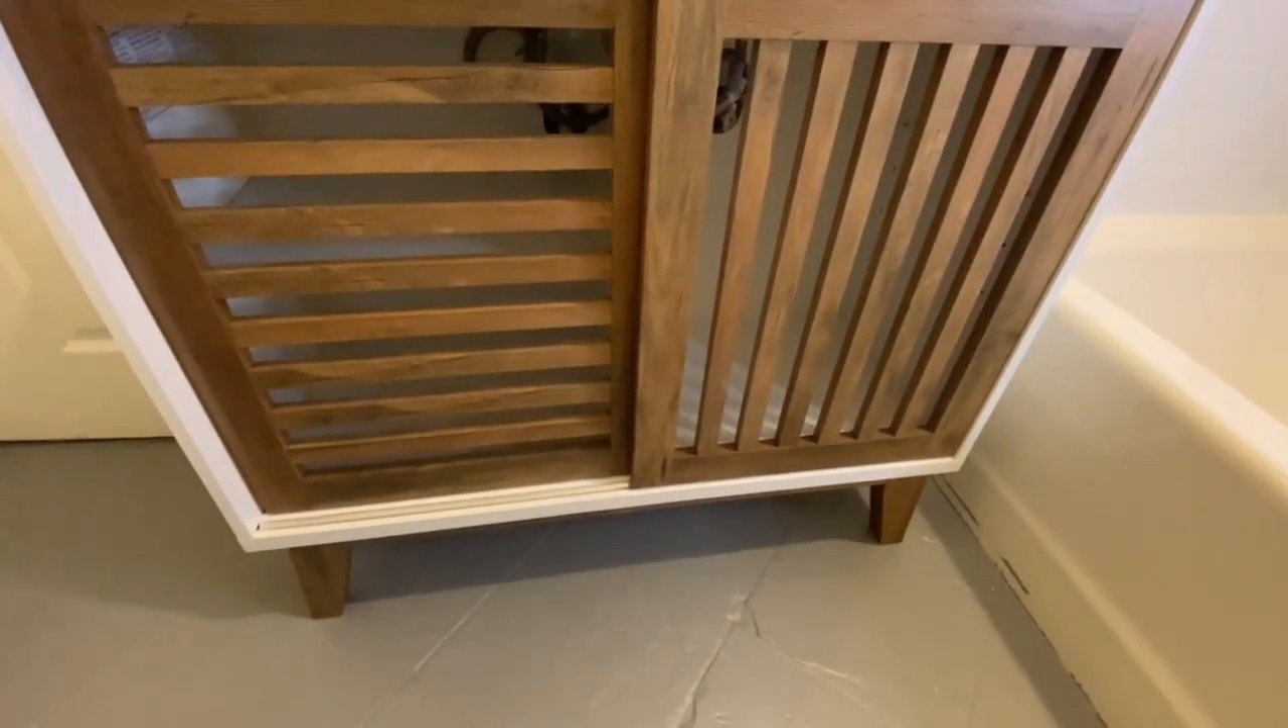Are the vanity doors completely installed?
Yes.